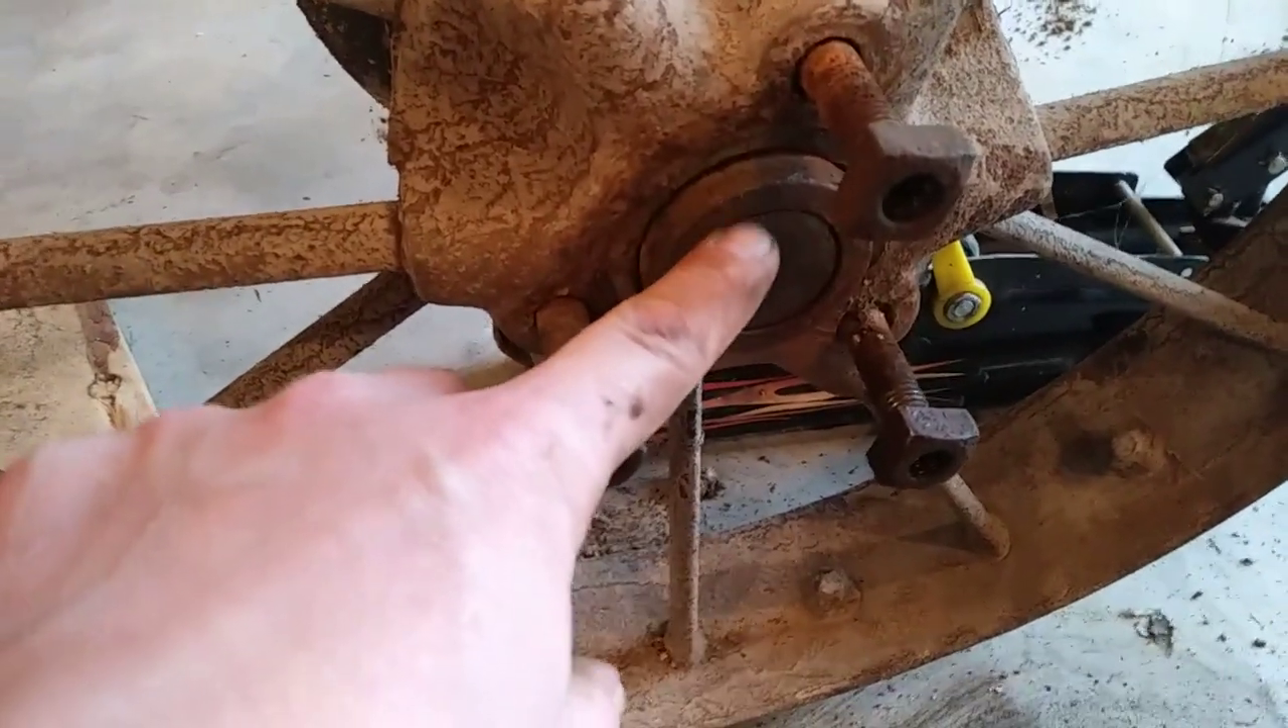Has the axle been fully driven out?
No.